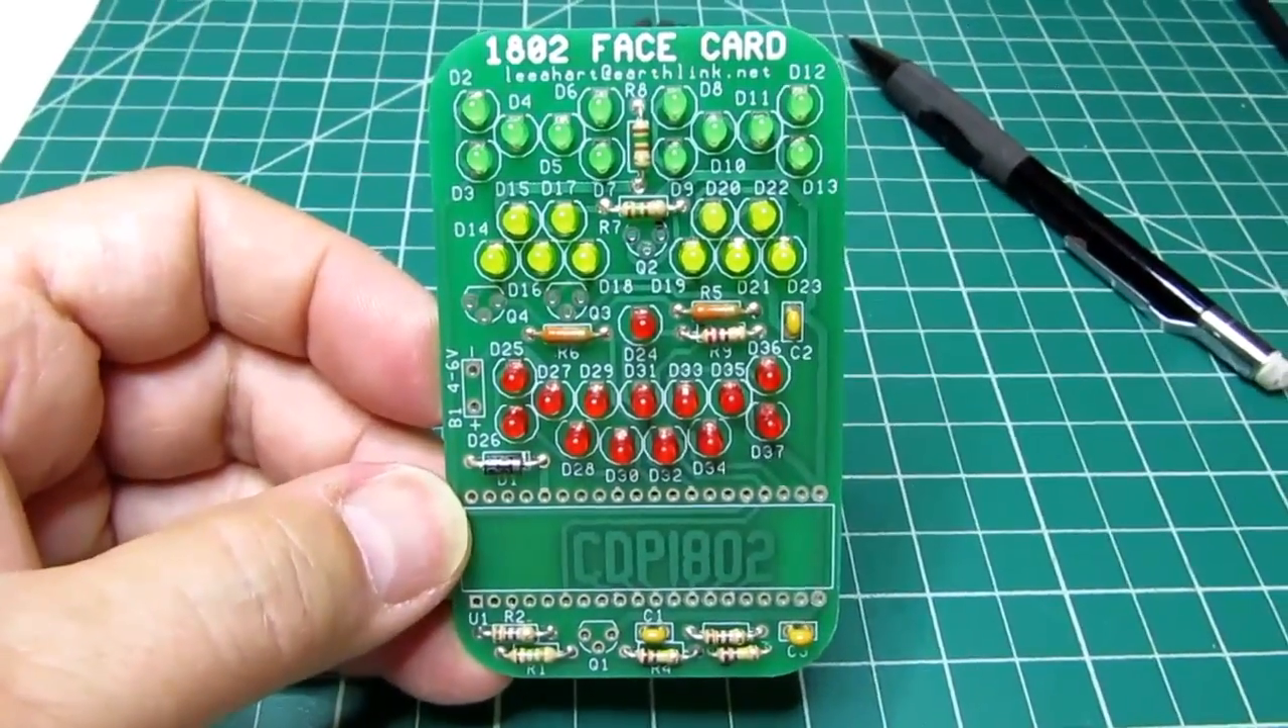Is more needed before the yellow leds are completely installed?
No.